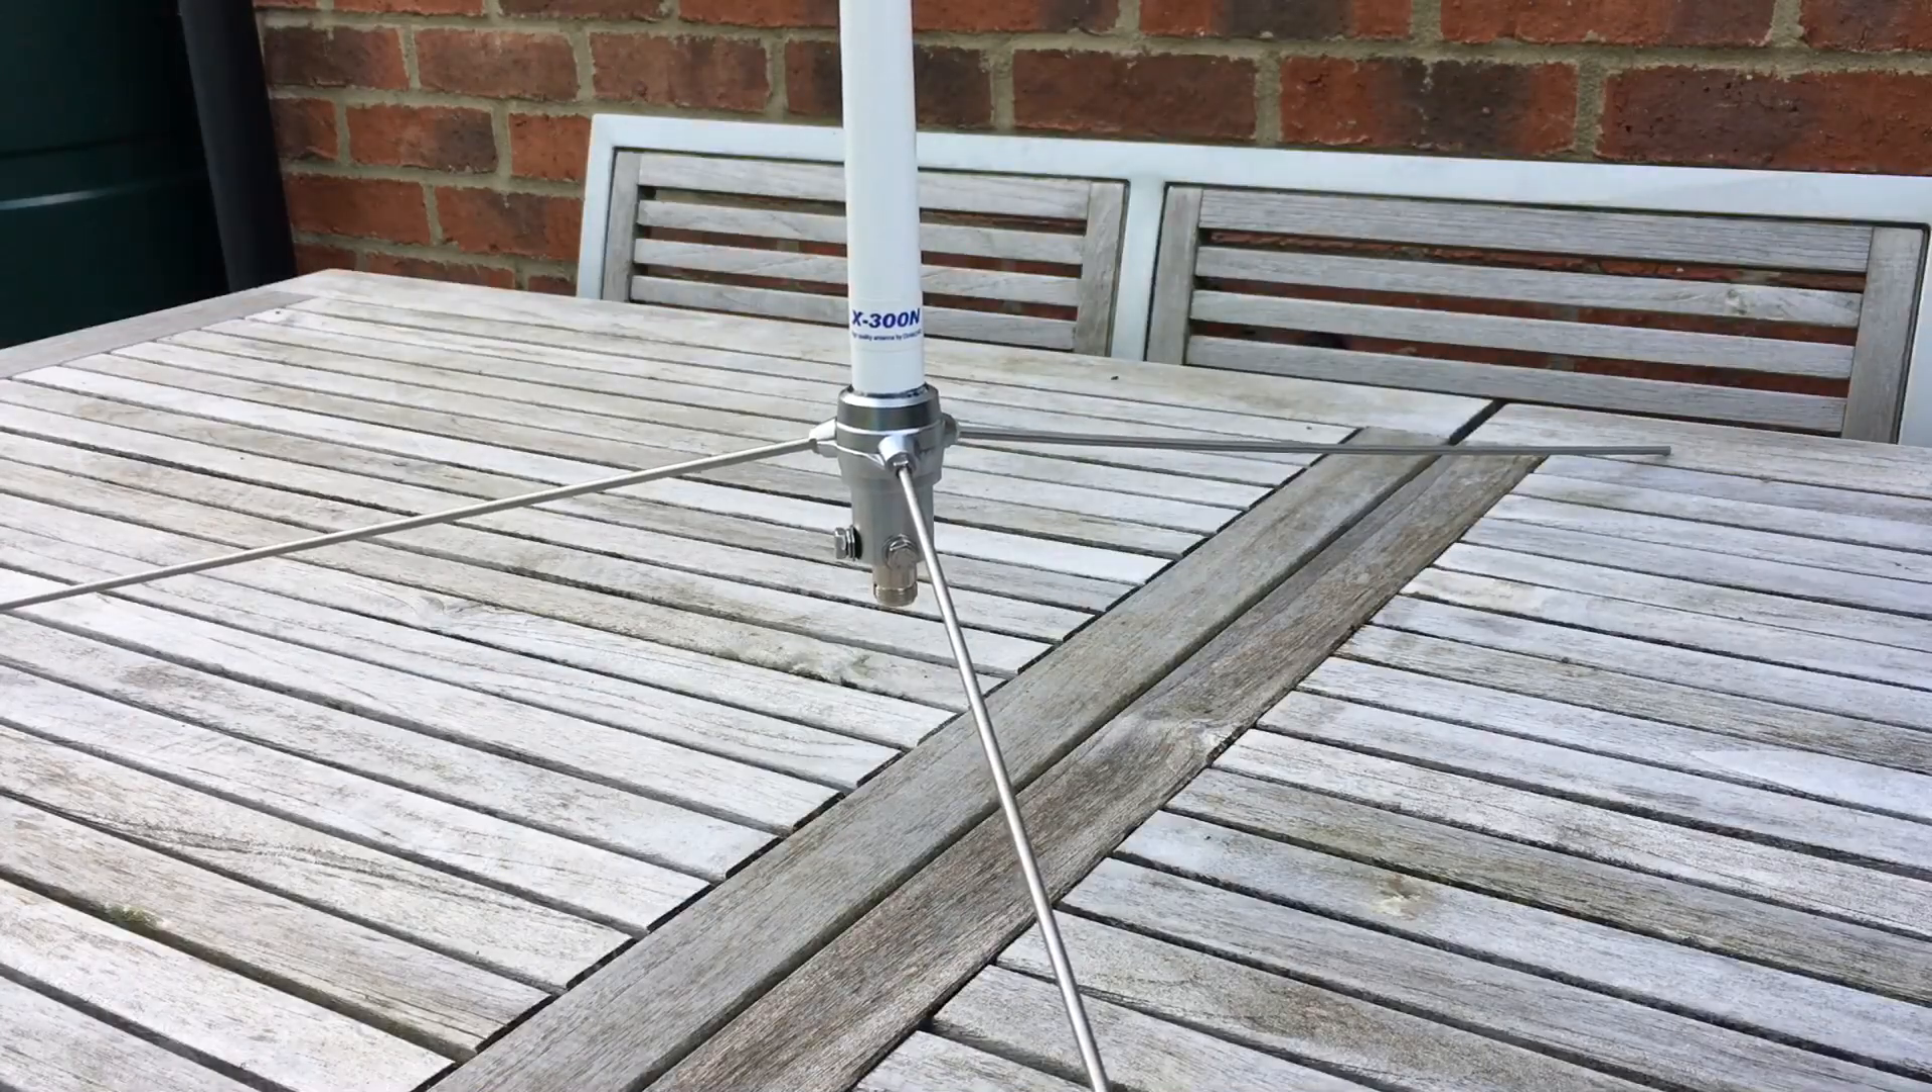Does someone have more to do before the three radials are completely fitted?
No.